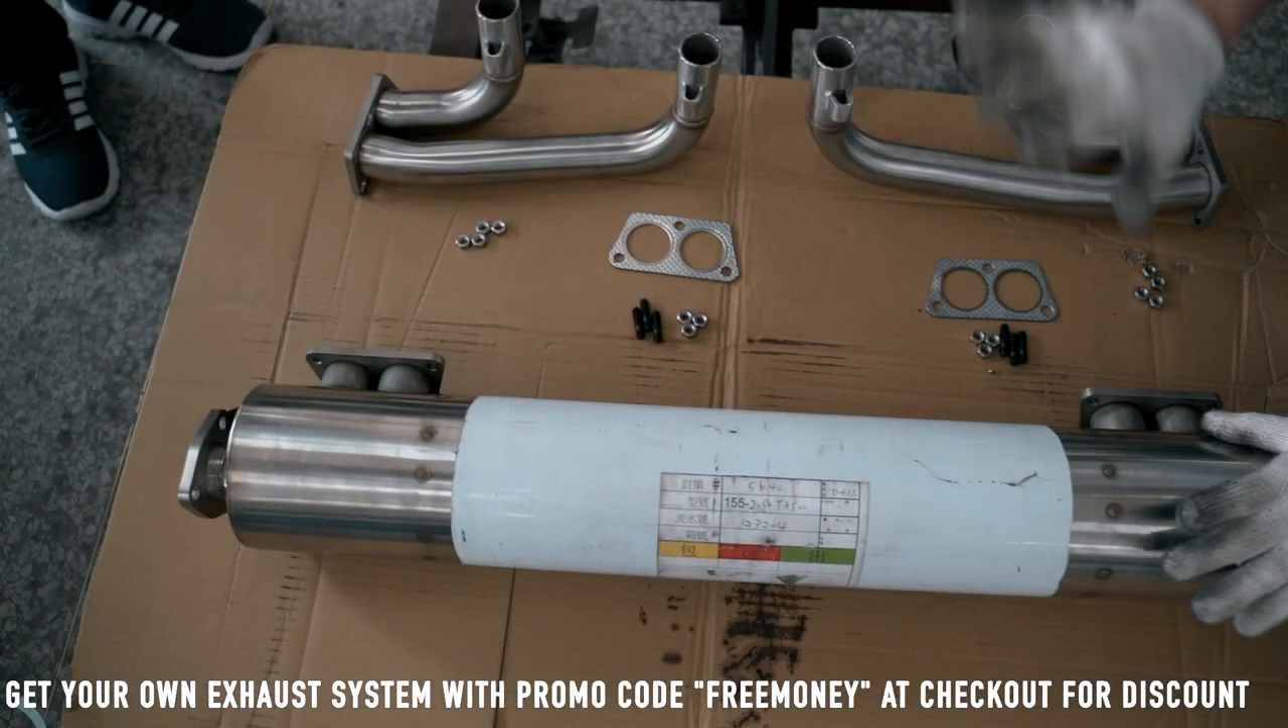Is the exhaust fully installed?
No.